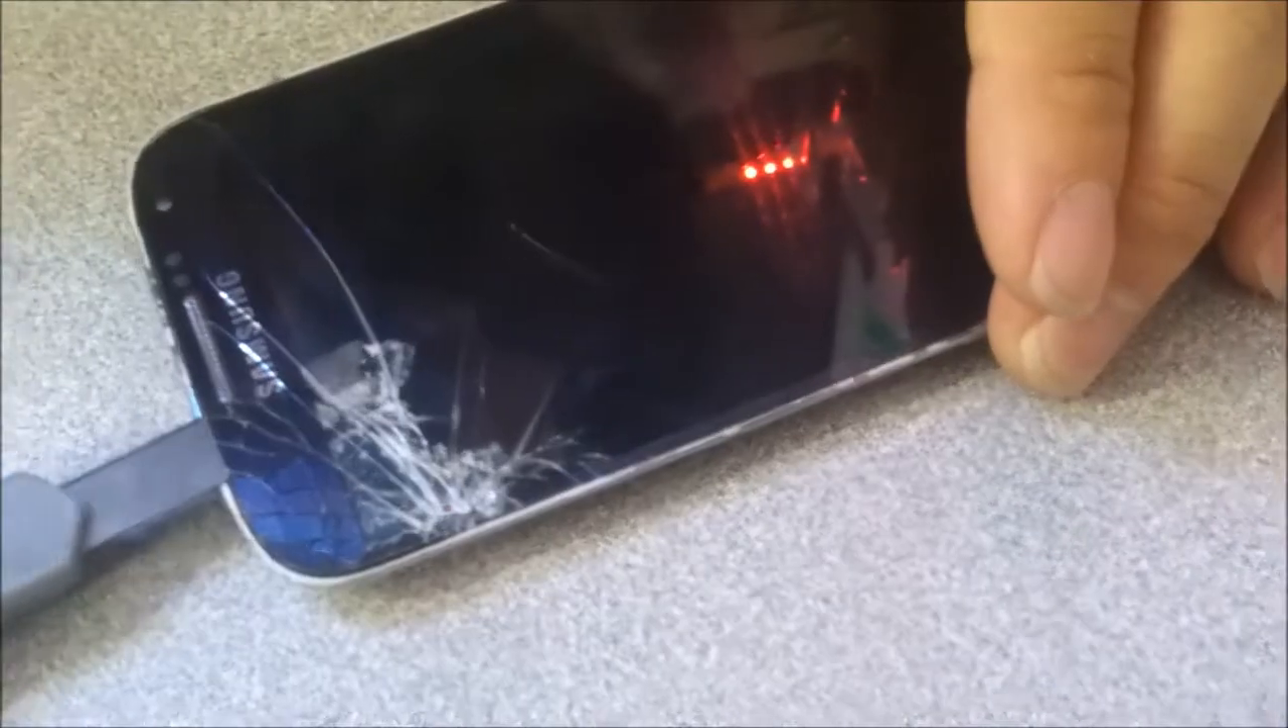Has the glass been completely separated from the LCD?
No.